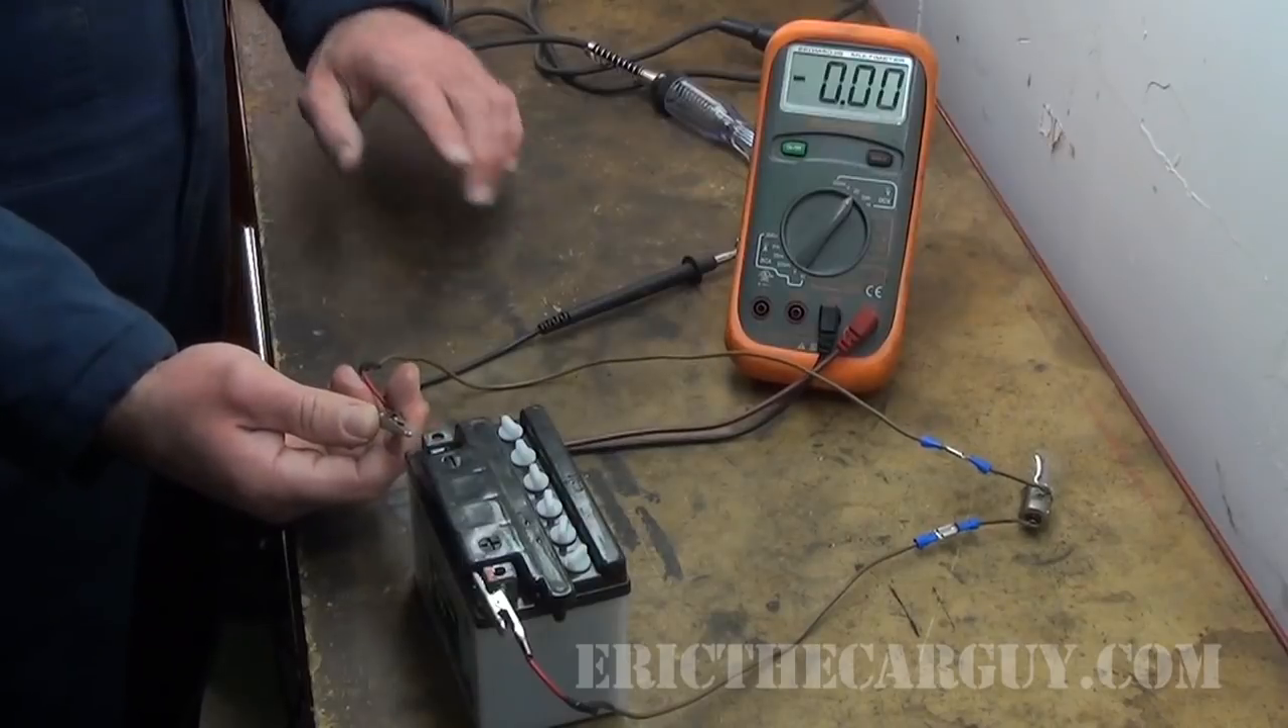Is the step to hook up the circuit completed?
No.